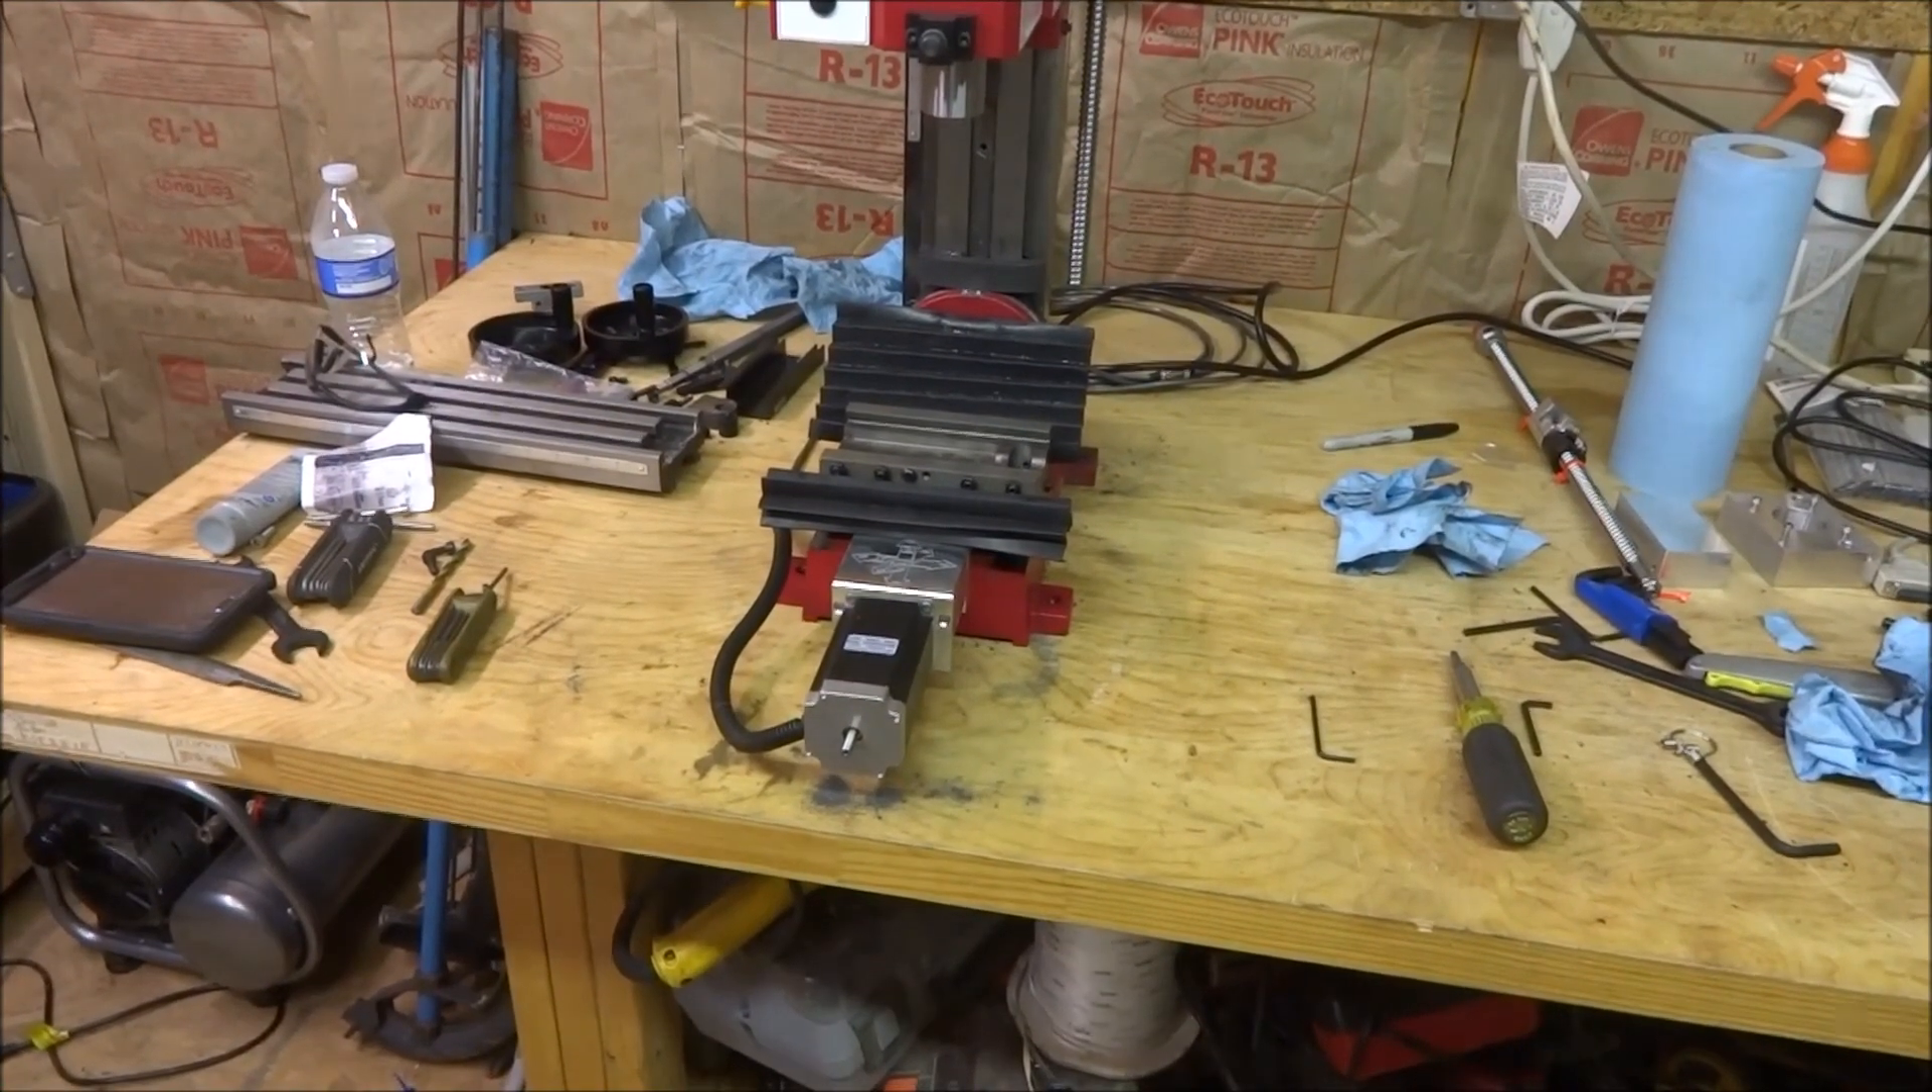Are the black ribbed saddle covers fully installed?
Yes.